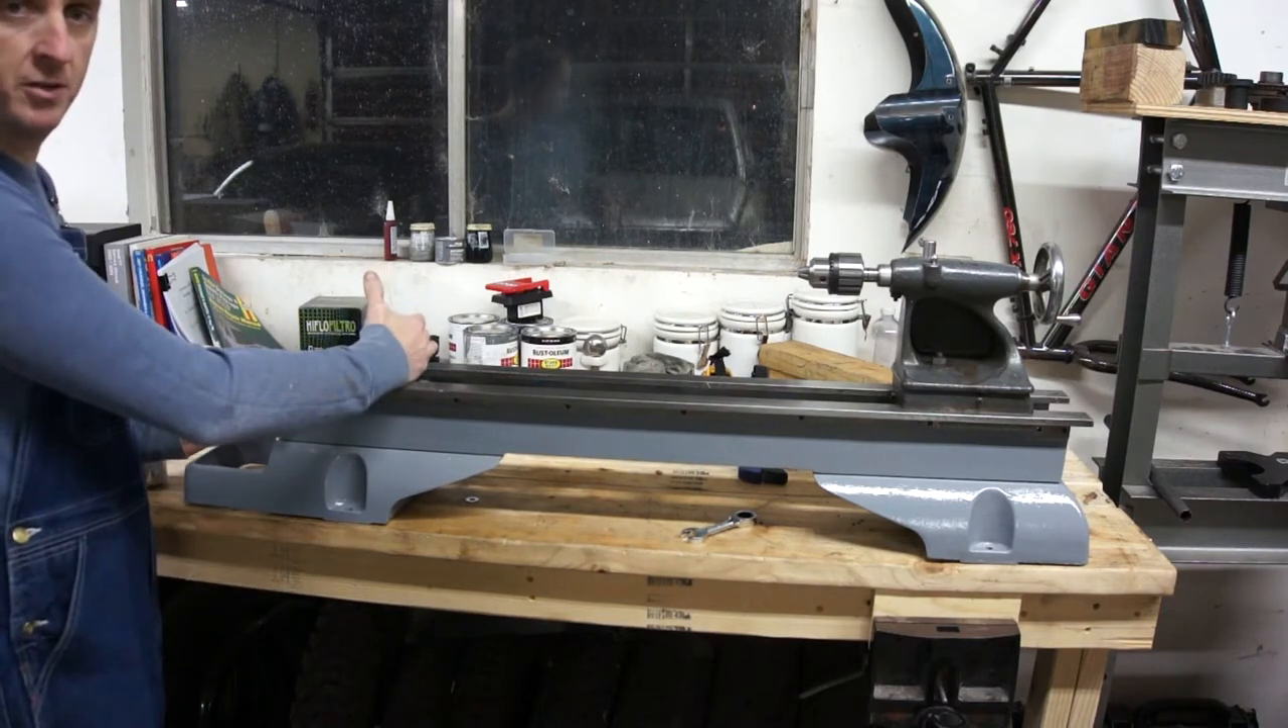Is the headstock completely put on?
No.